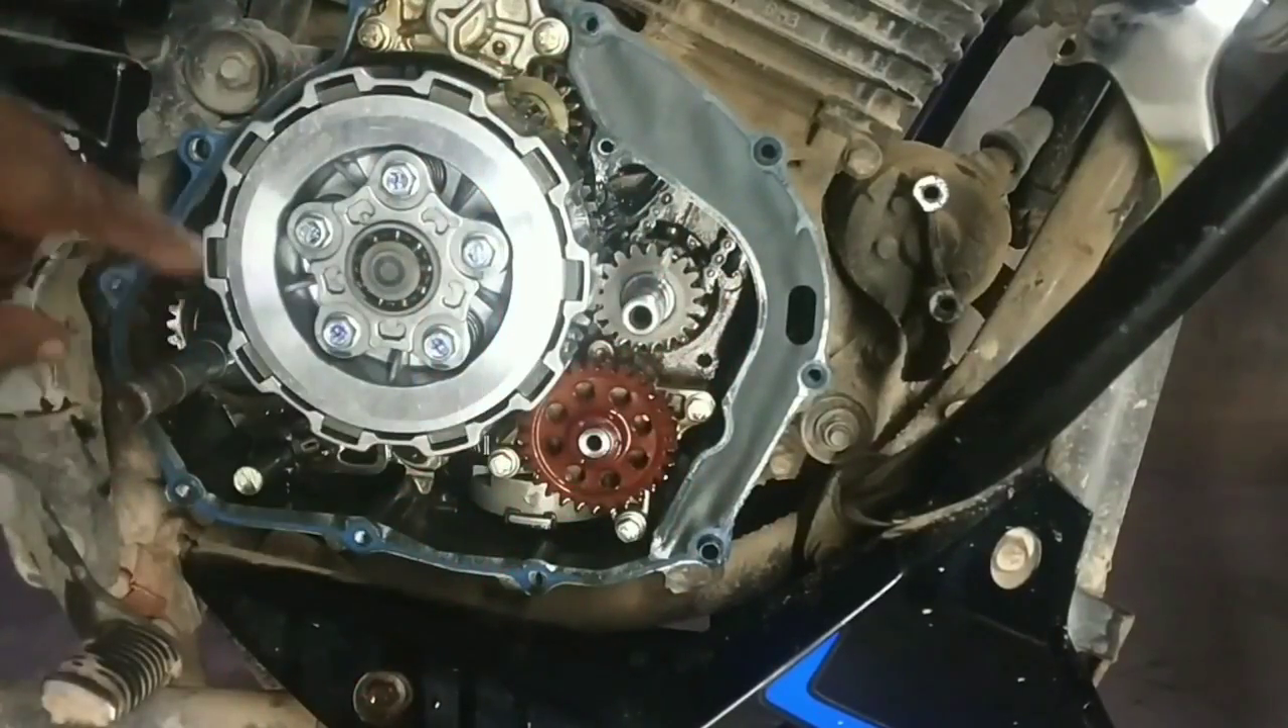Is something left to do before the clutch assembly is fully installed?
No.